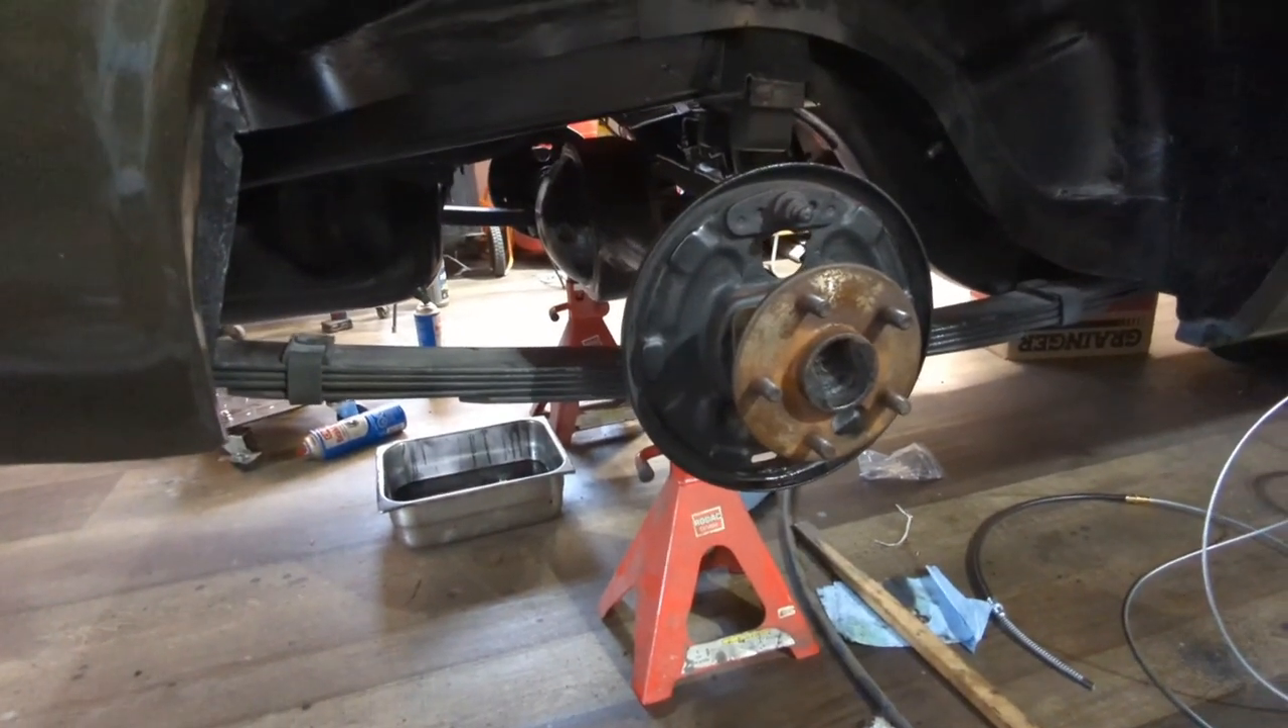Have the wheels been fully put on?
No.